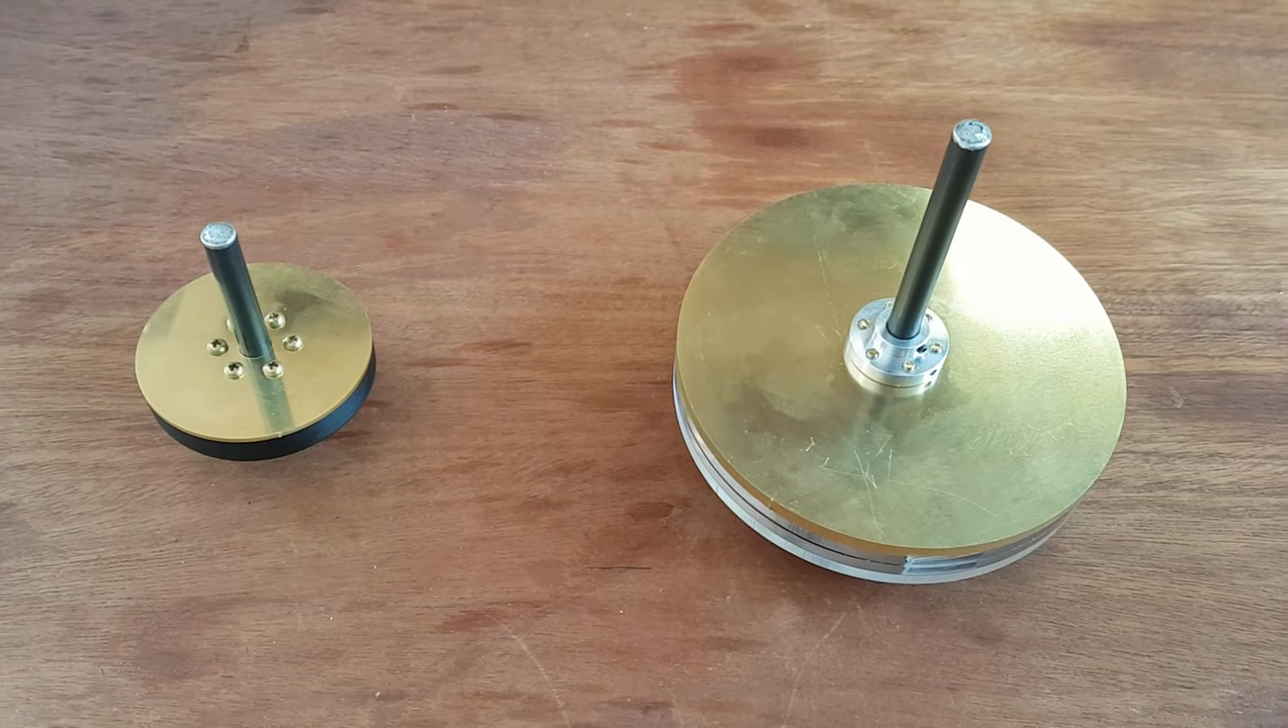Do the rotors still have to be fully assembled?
No.